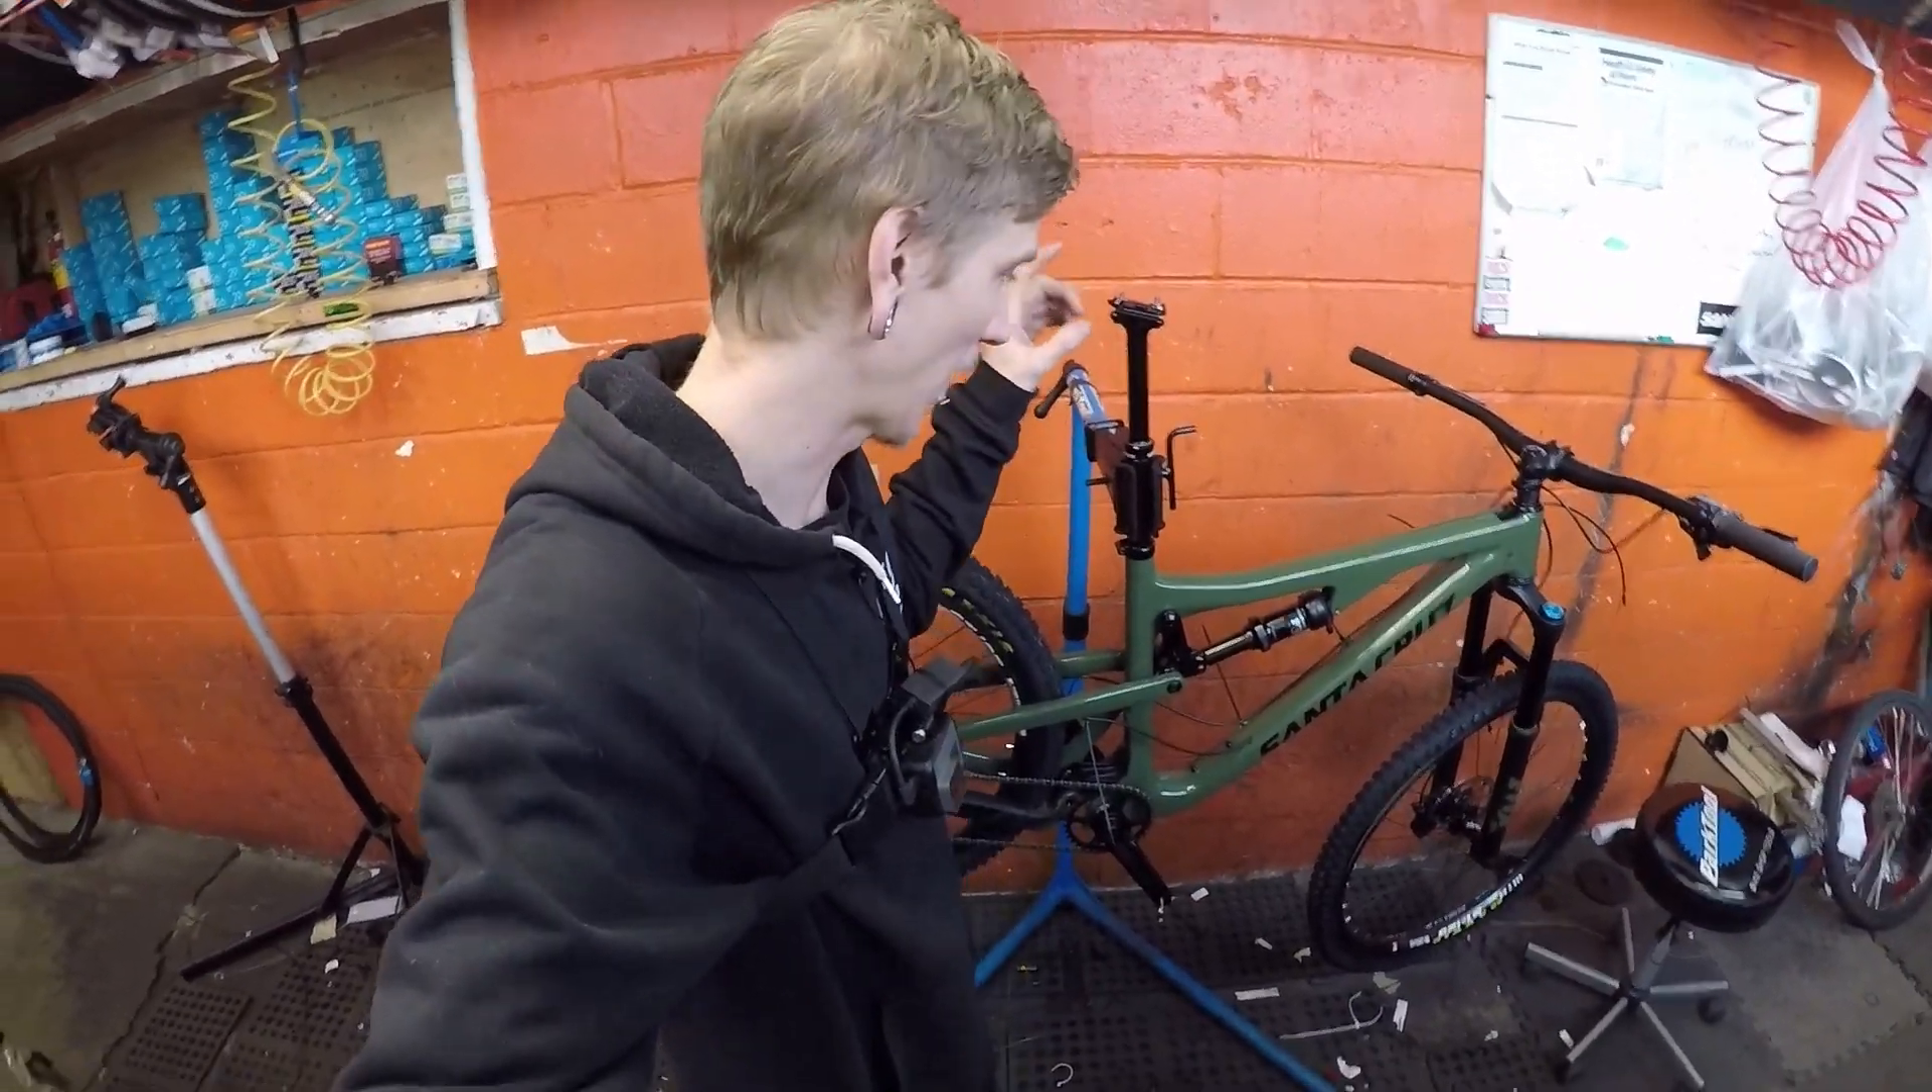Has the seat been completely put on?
No.